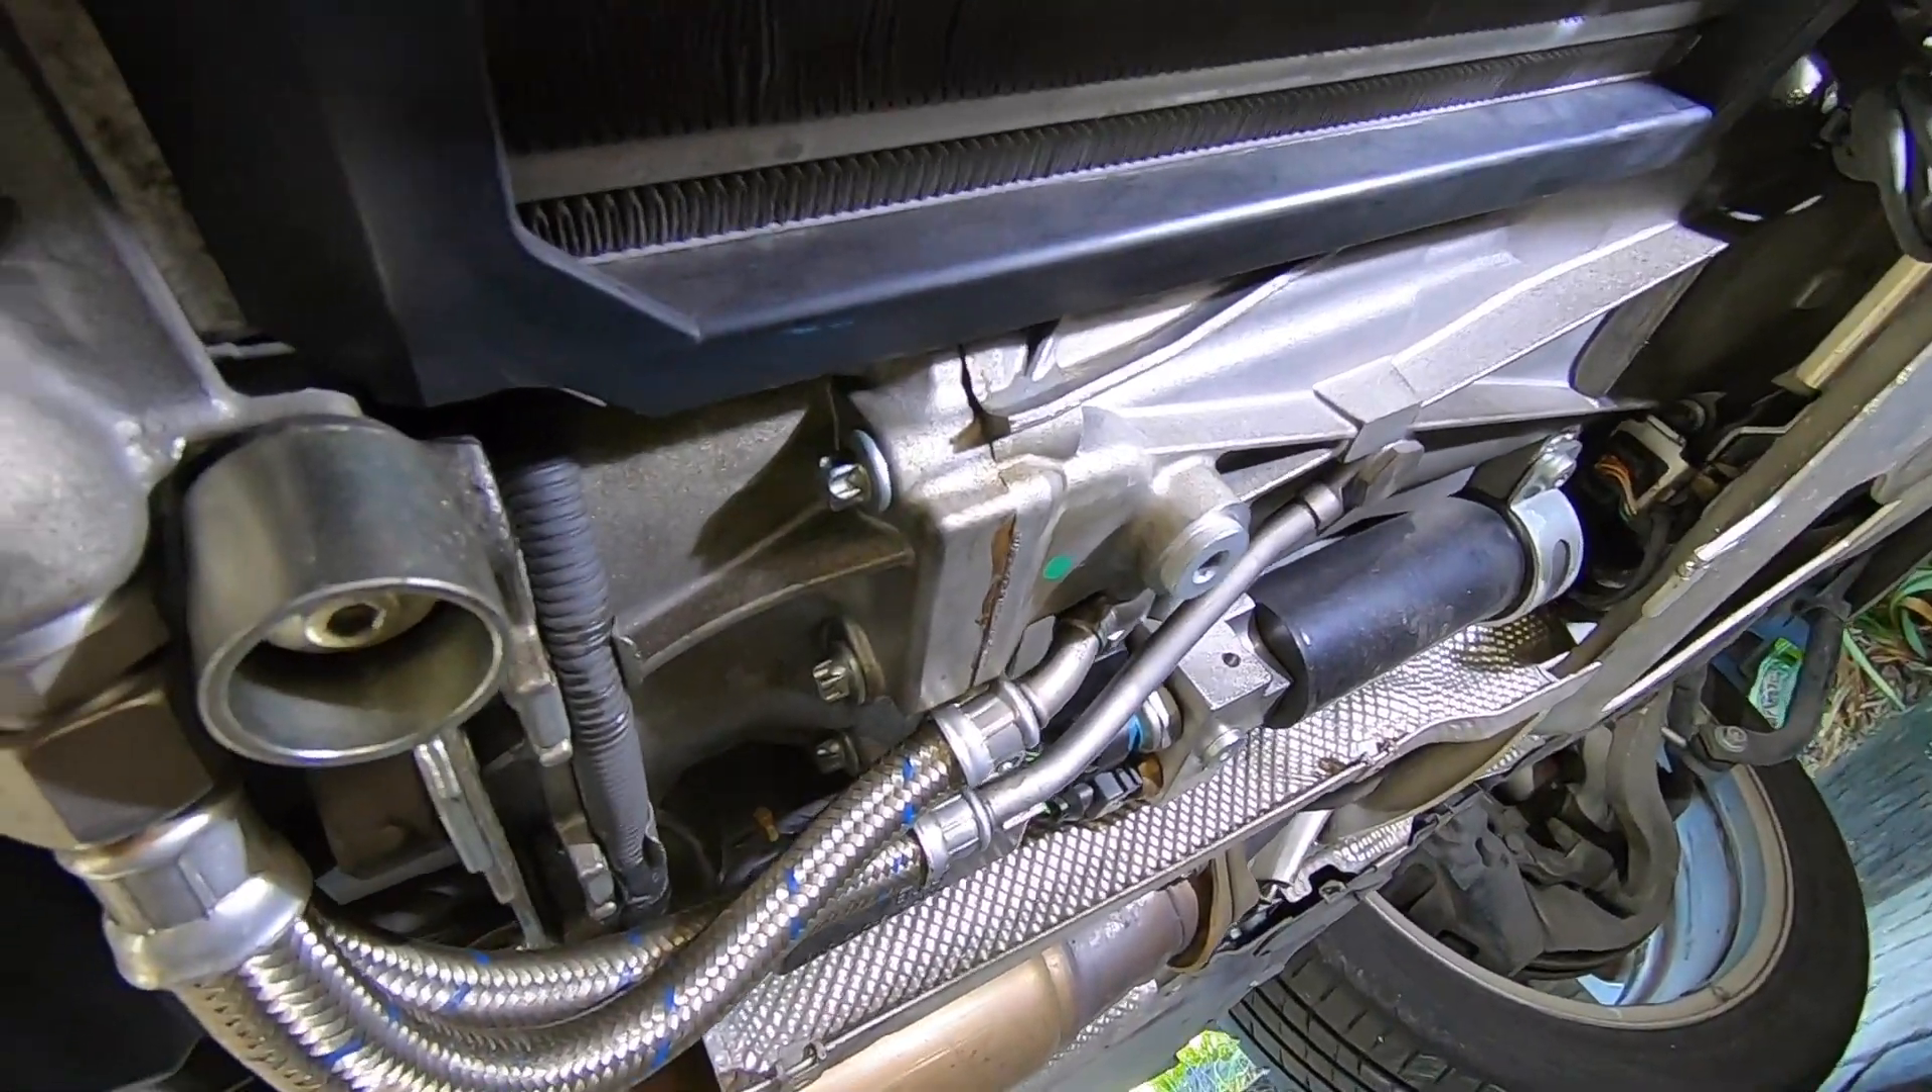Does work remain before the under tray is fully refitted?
Yes.